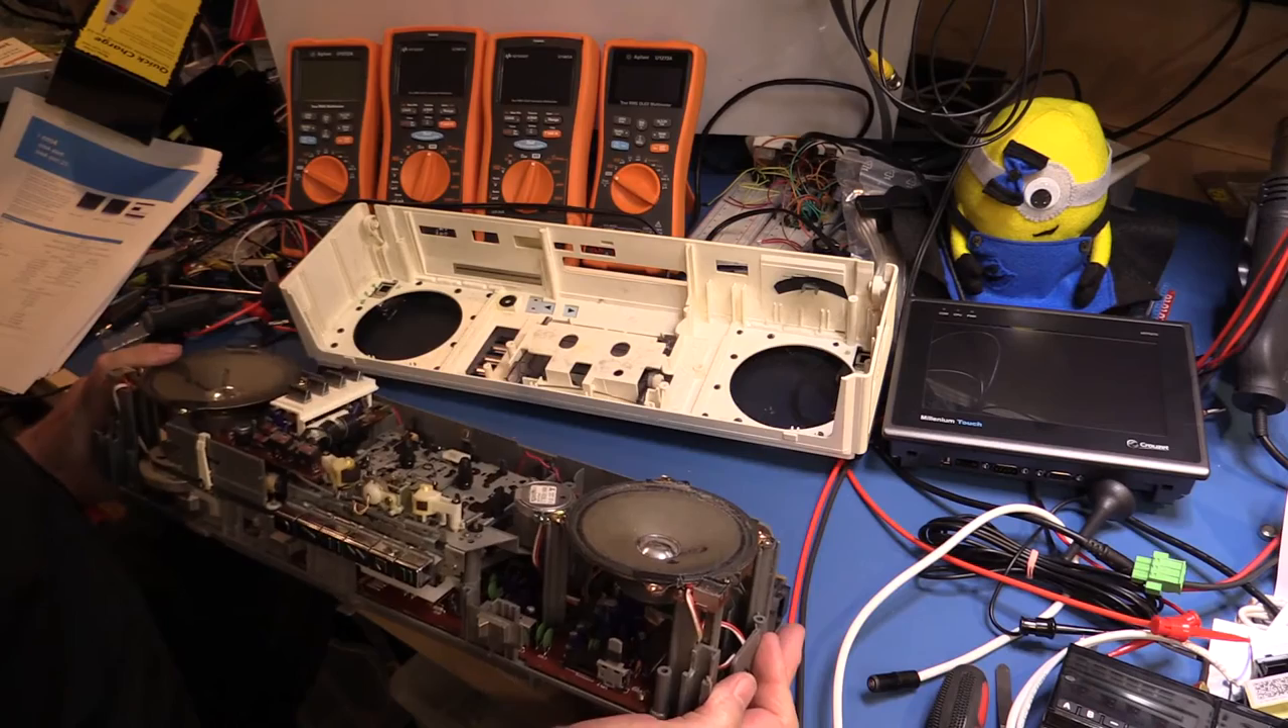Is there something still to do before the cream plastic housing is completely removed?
No.